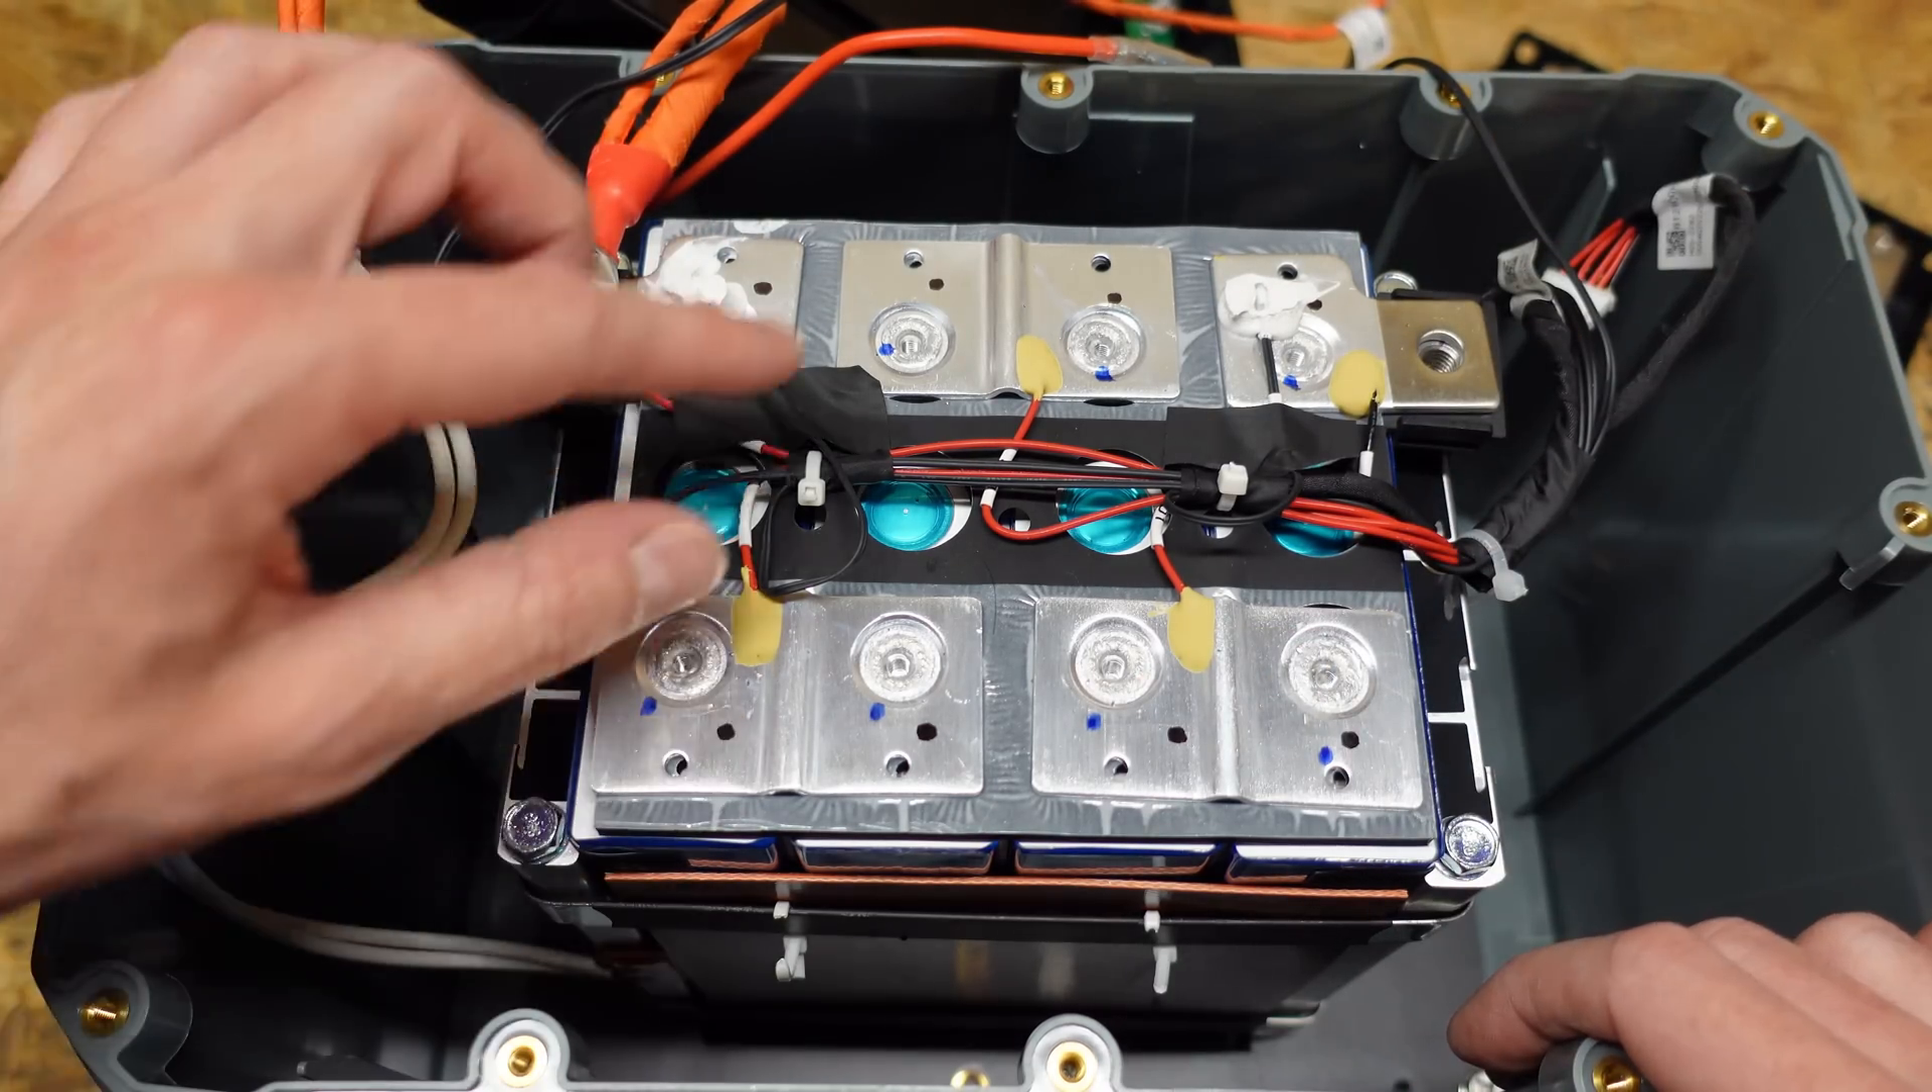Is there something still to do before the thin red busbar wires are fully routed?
No.